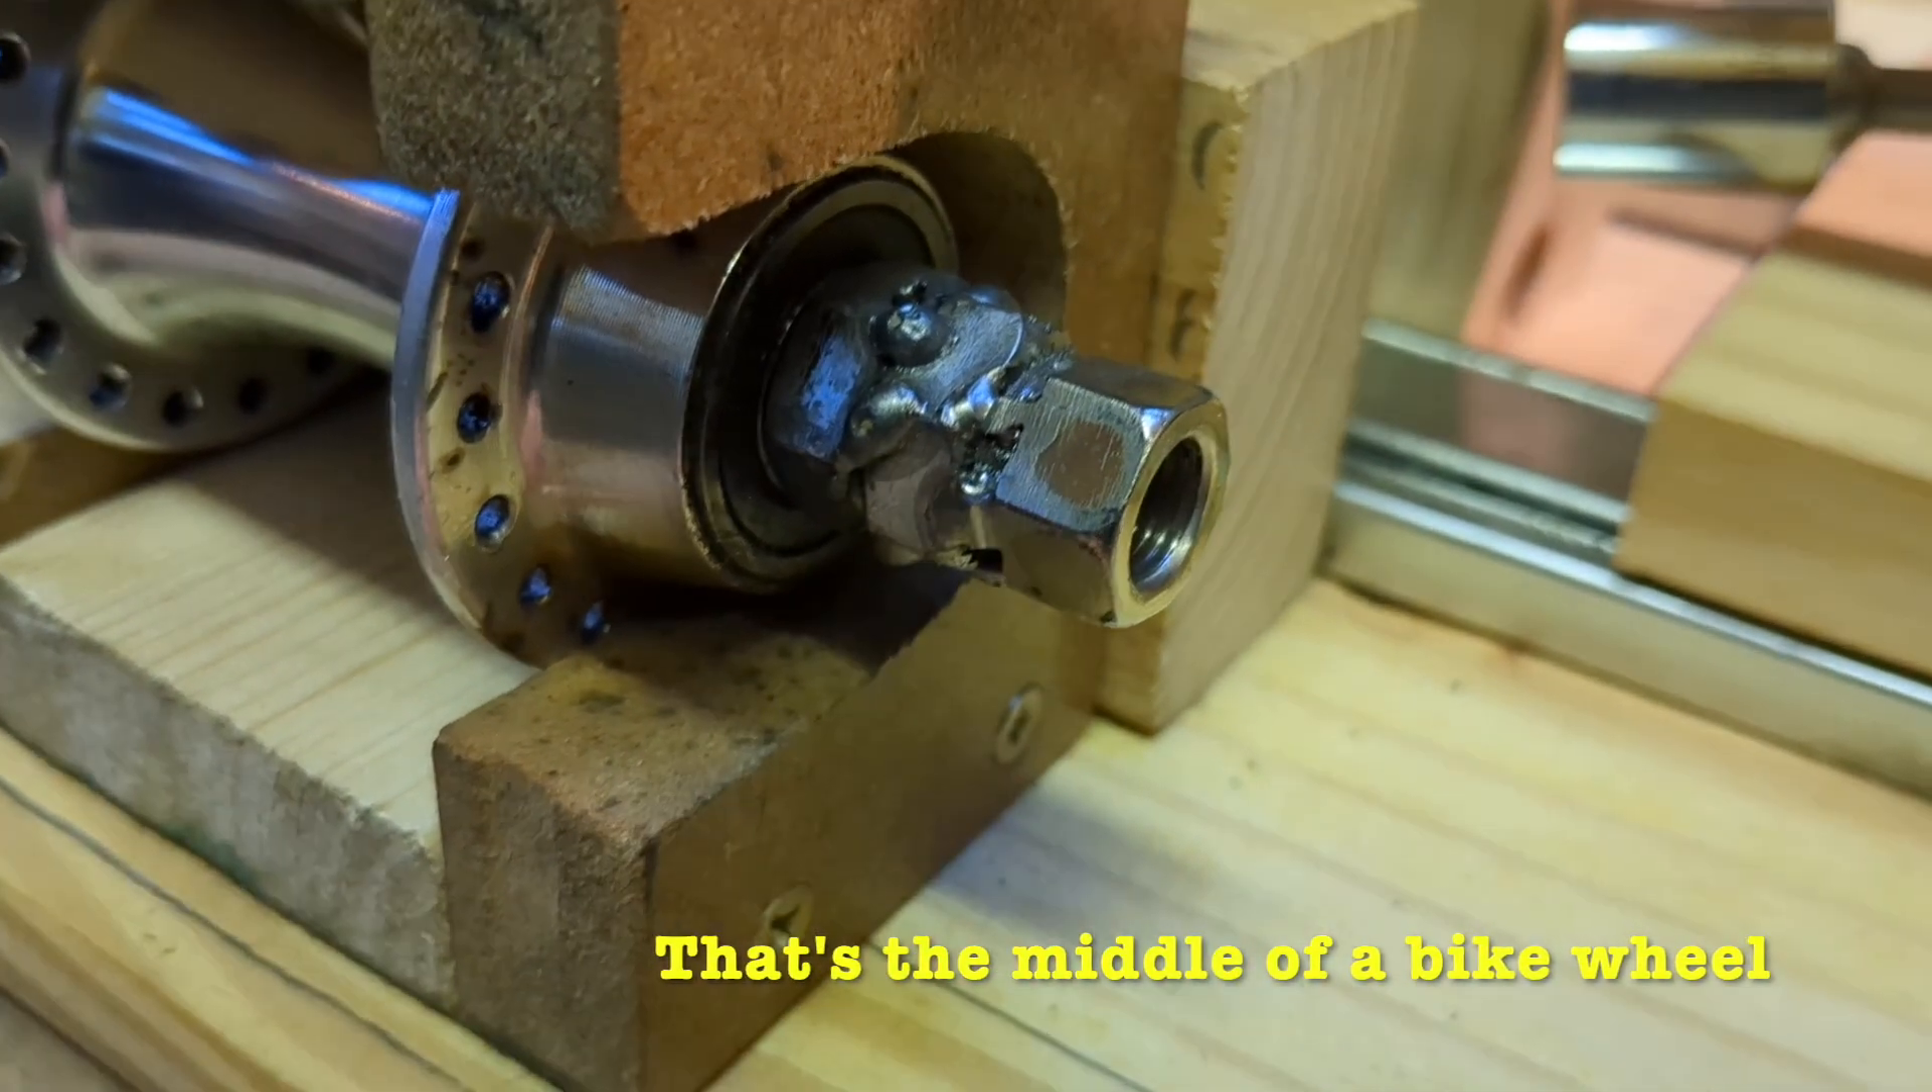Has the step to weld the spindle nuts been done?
Yes.